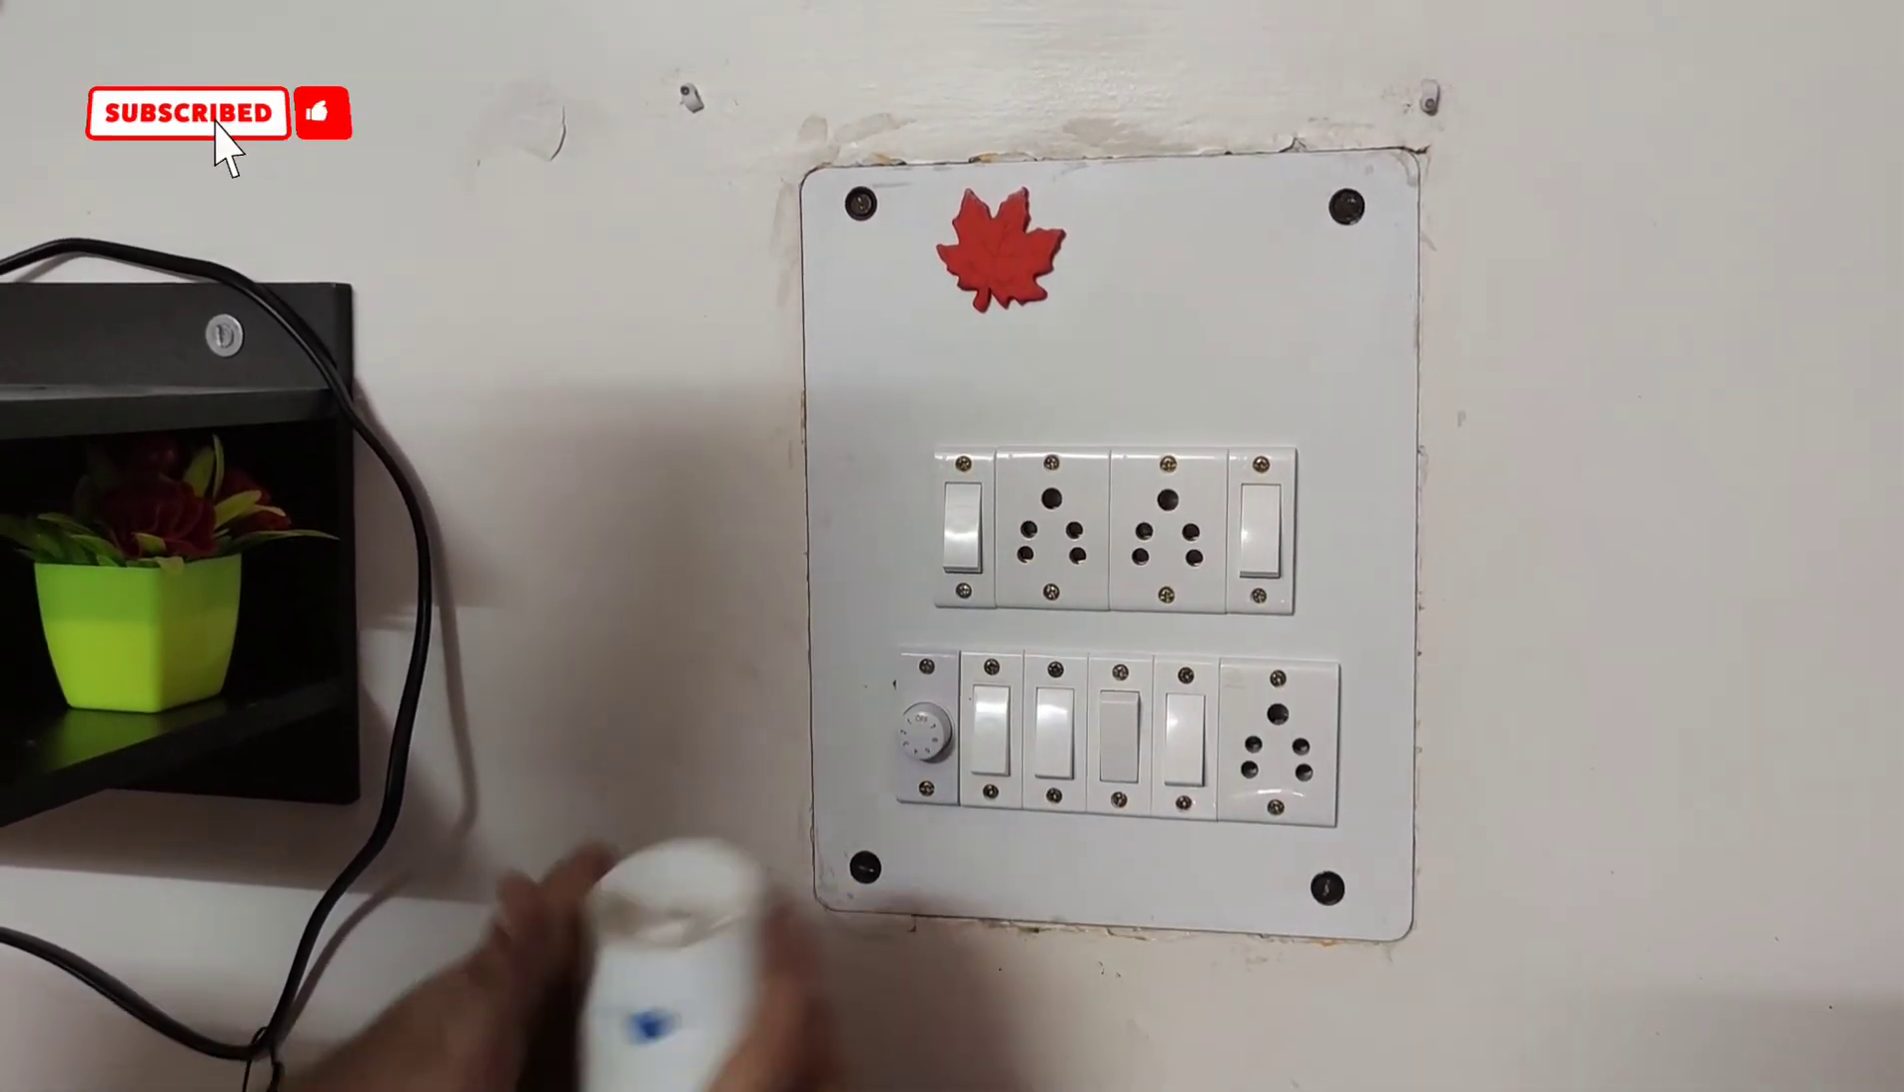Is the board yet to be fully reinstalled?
No.